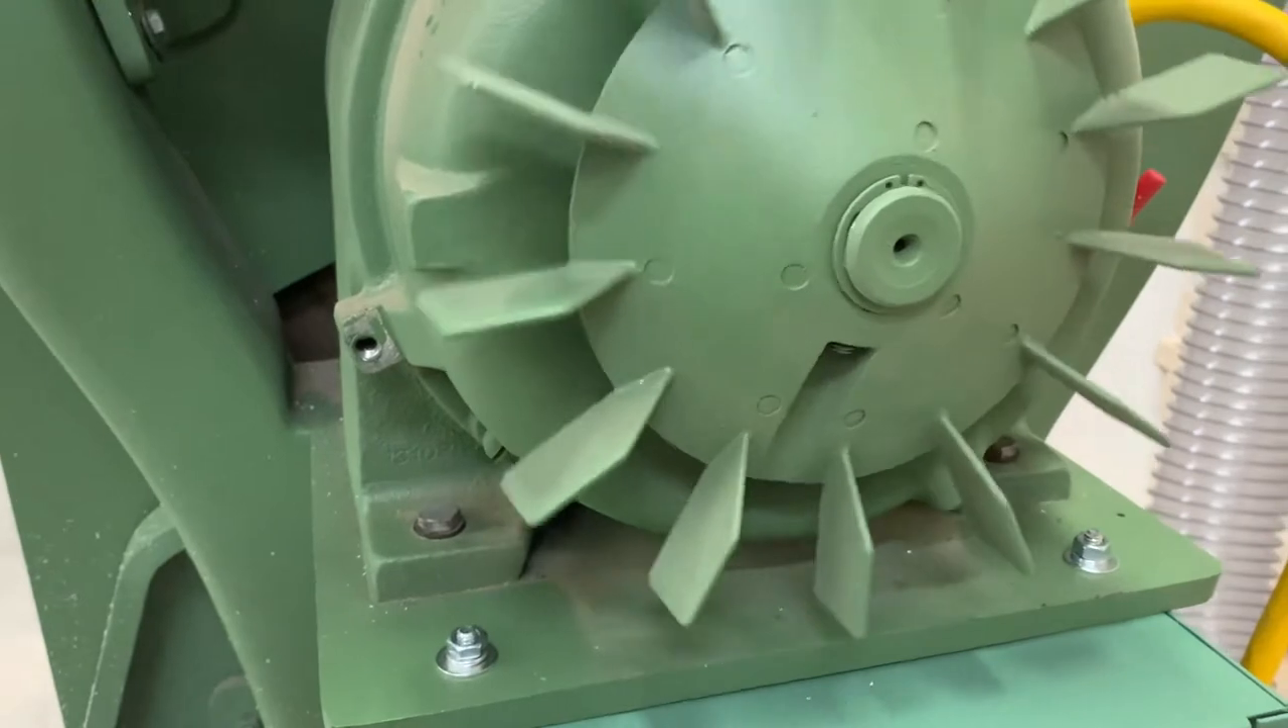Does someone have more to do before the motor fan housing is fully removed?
No.